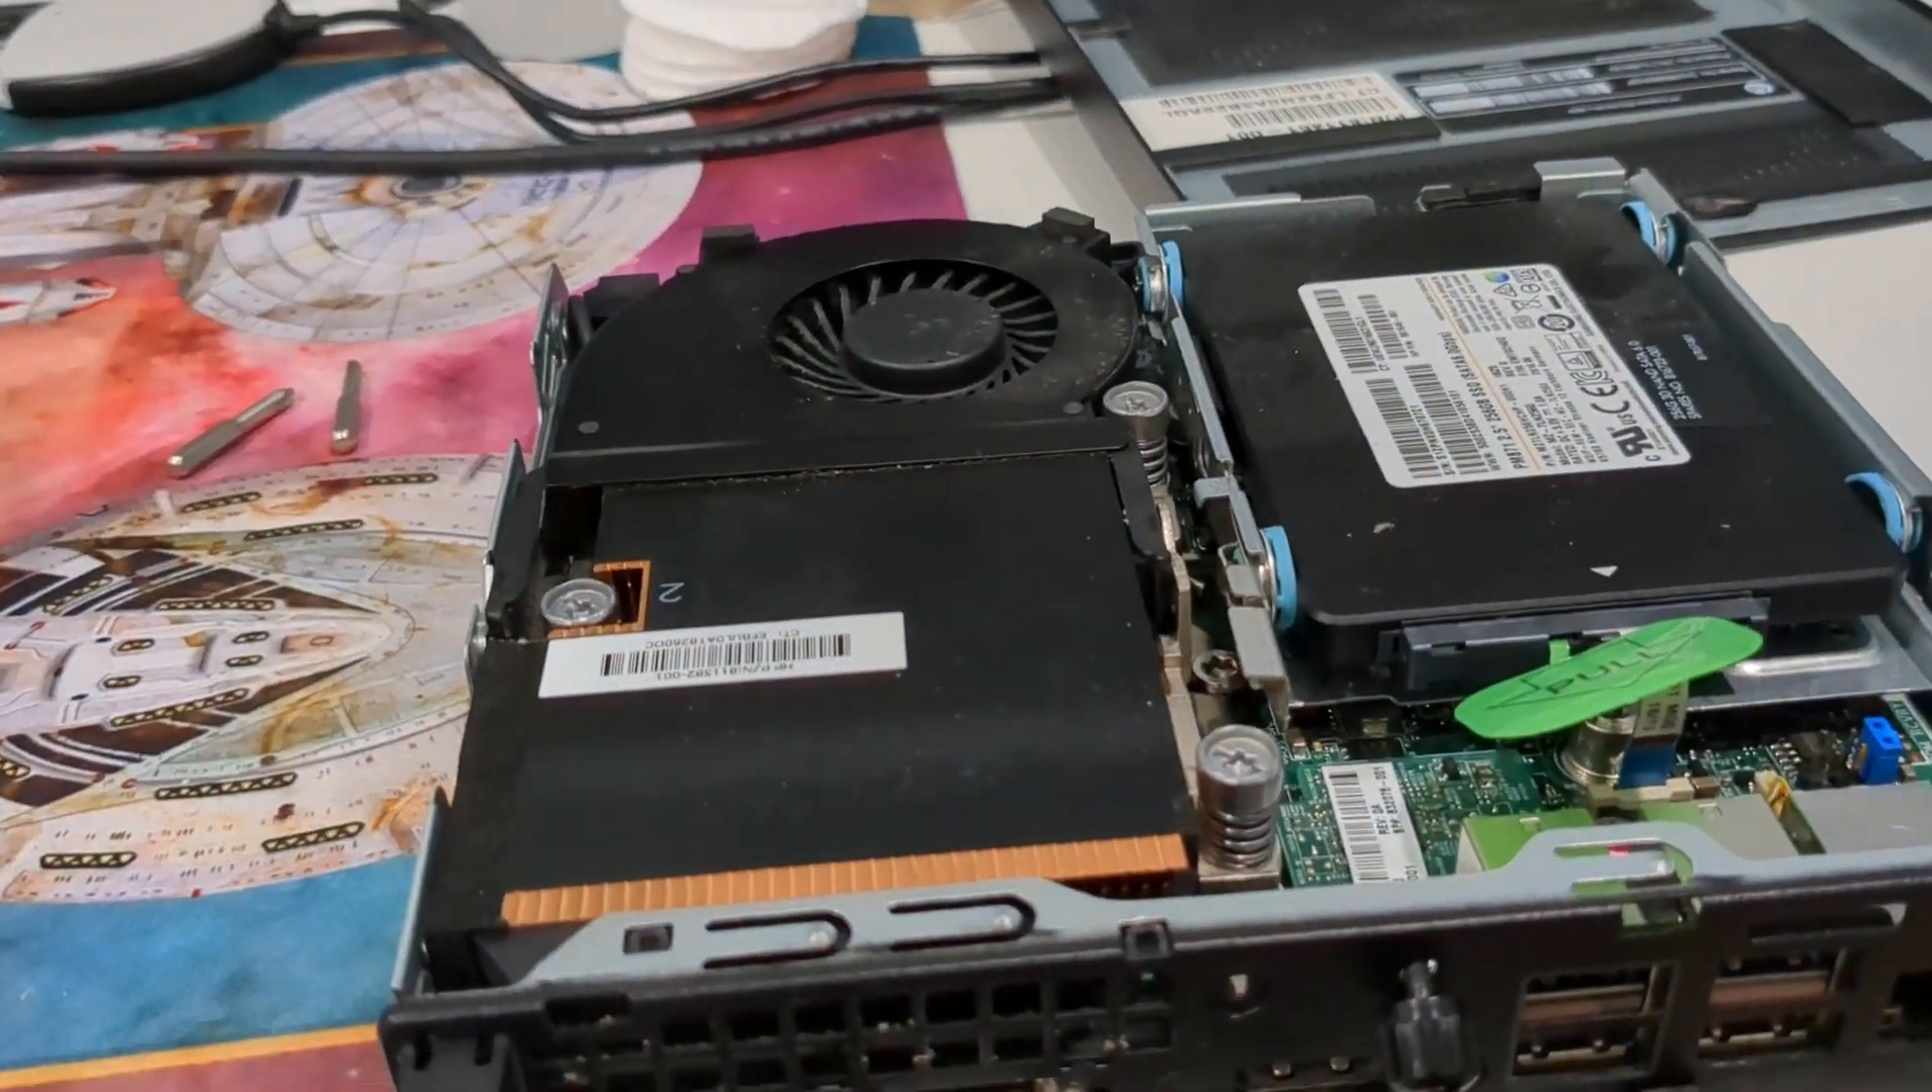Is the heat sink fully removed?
No.